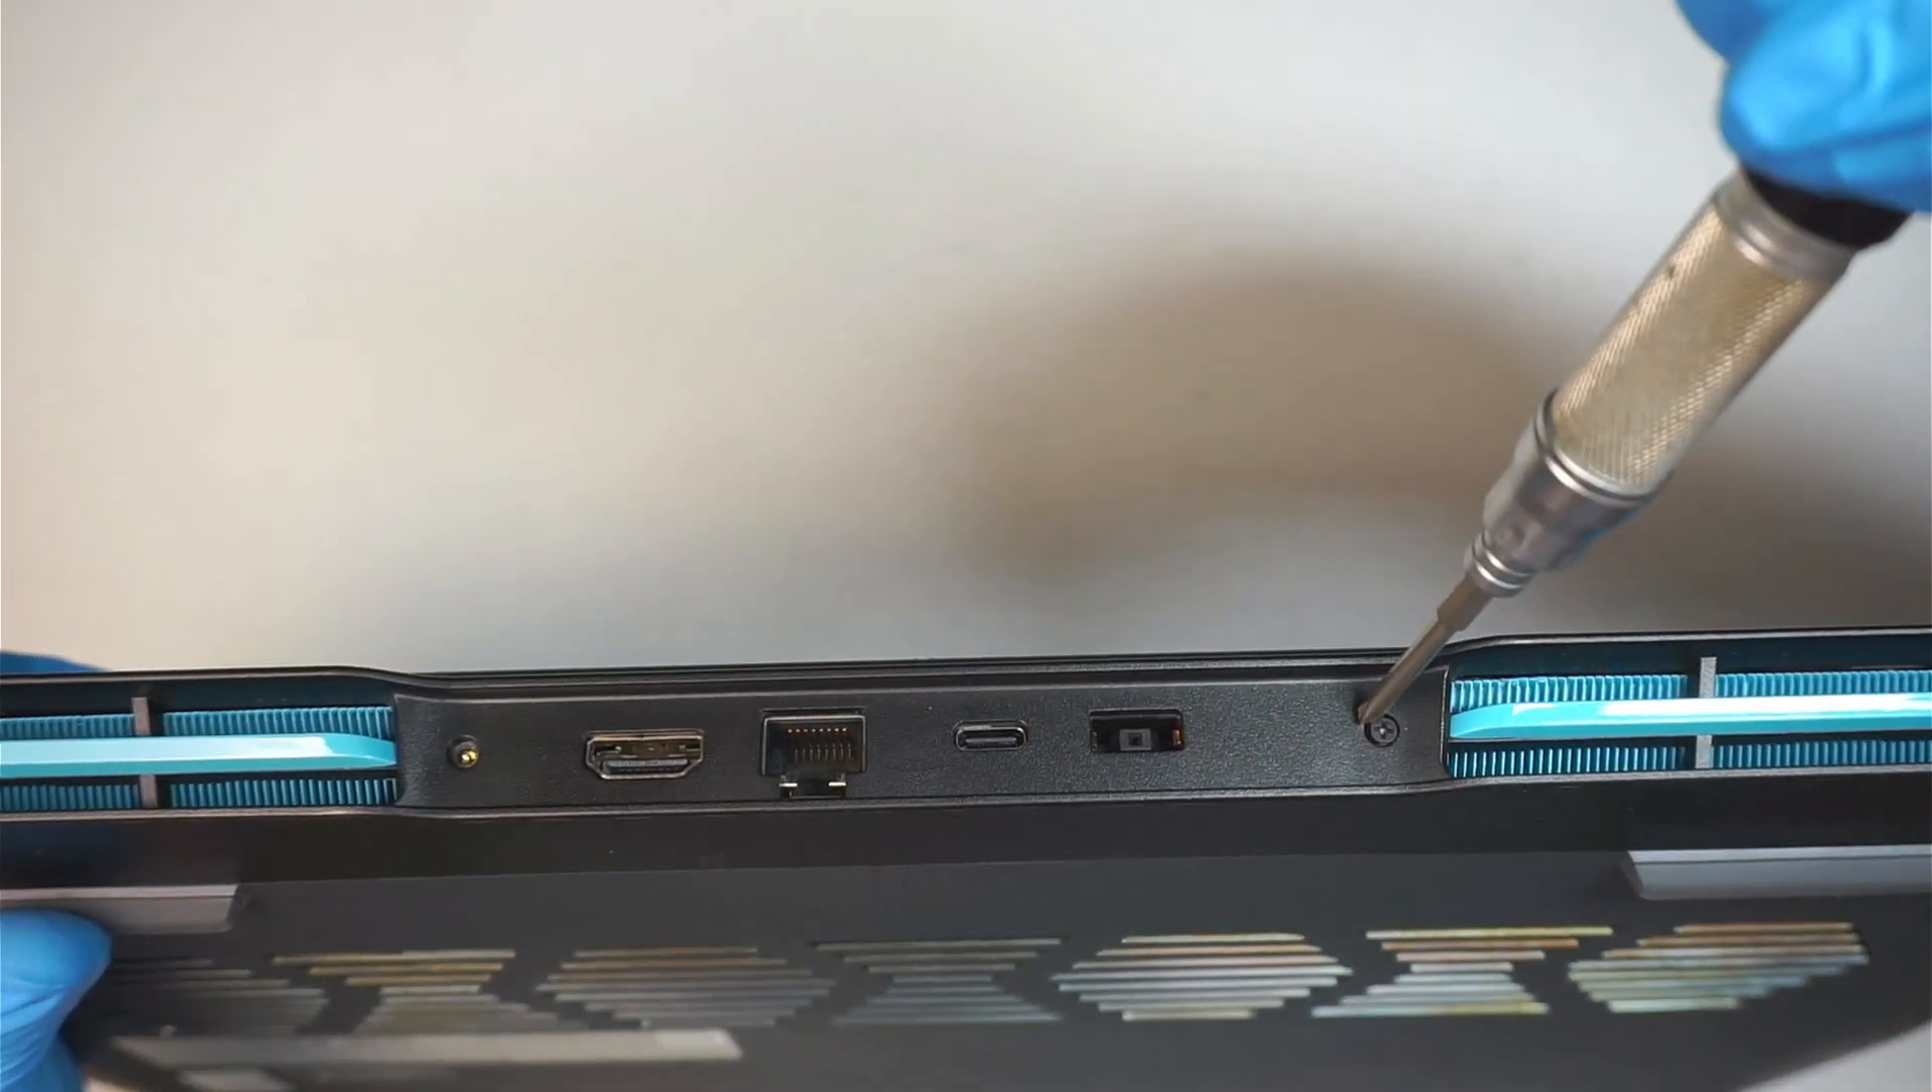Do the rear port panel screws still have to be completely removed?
Yes.